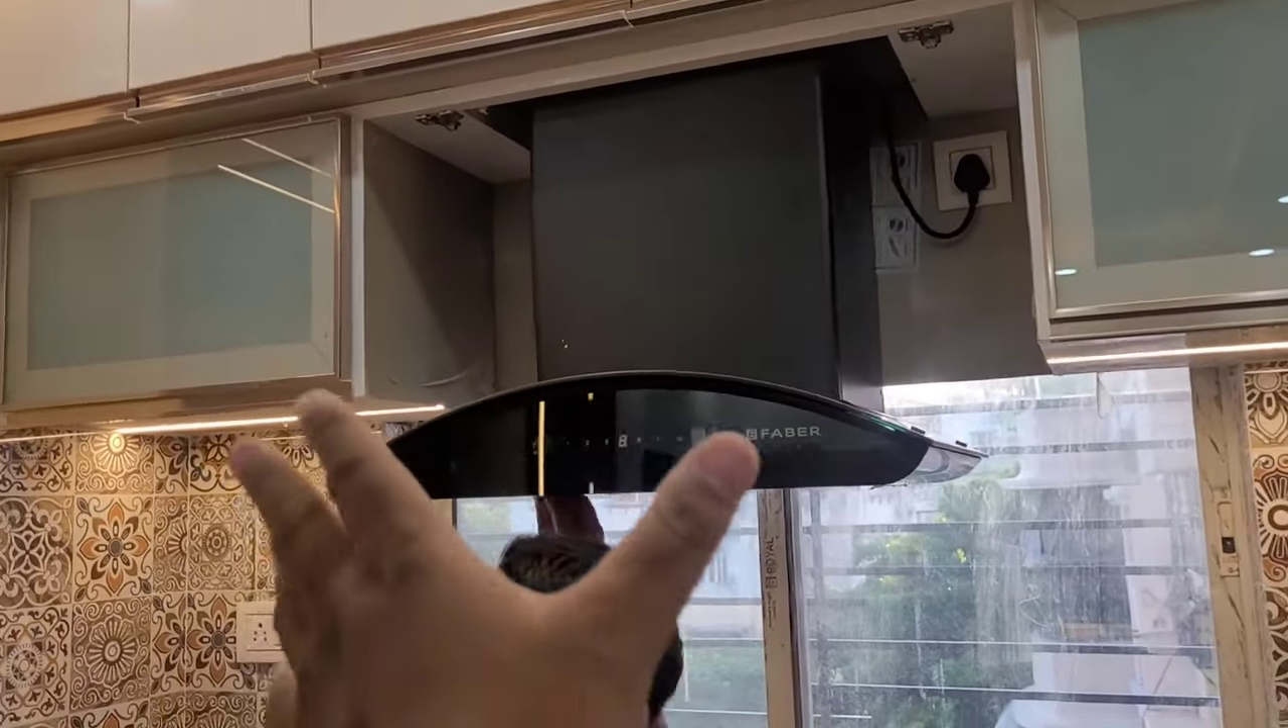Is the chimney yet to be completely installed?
No.